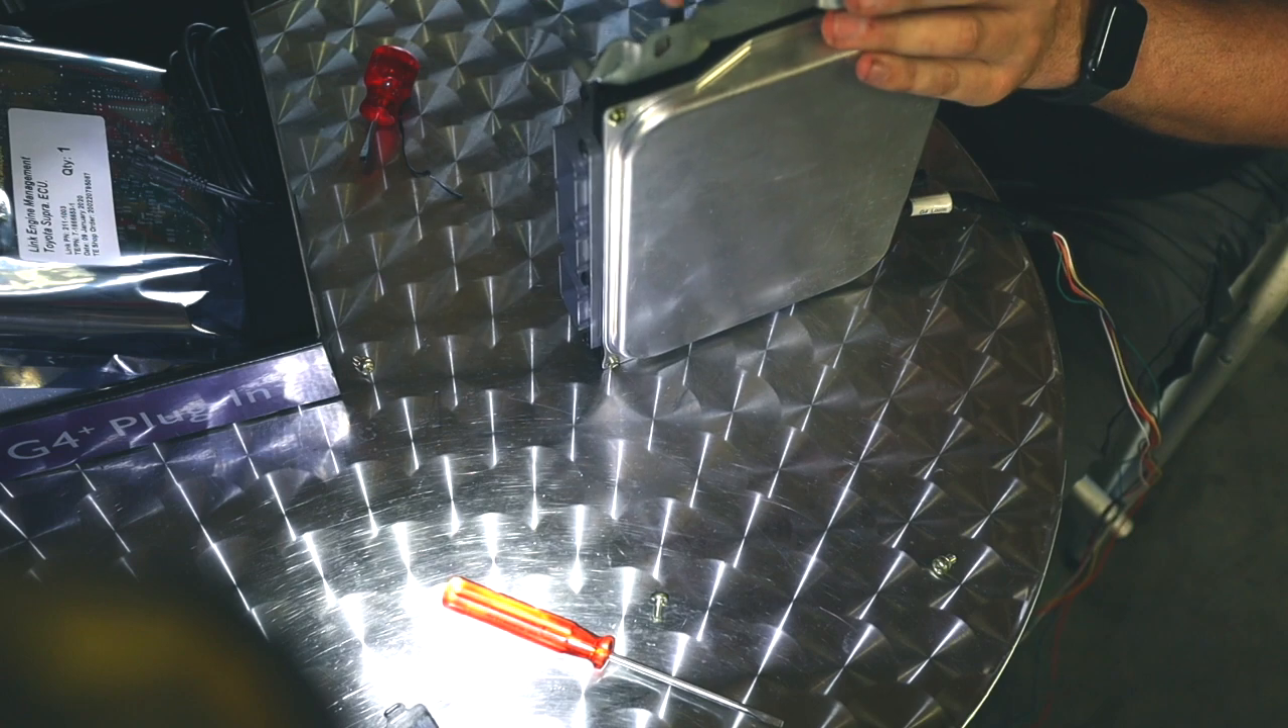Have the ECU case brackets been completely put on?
No.